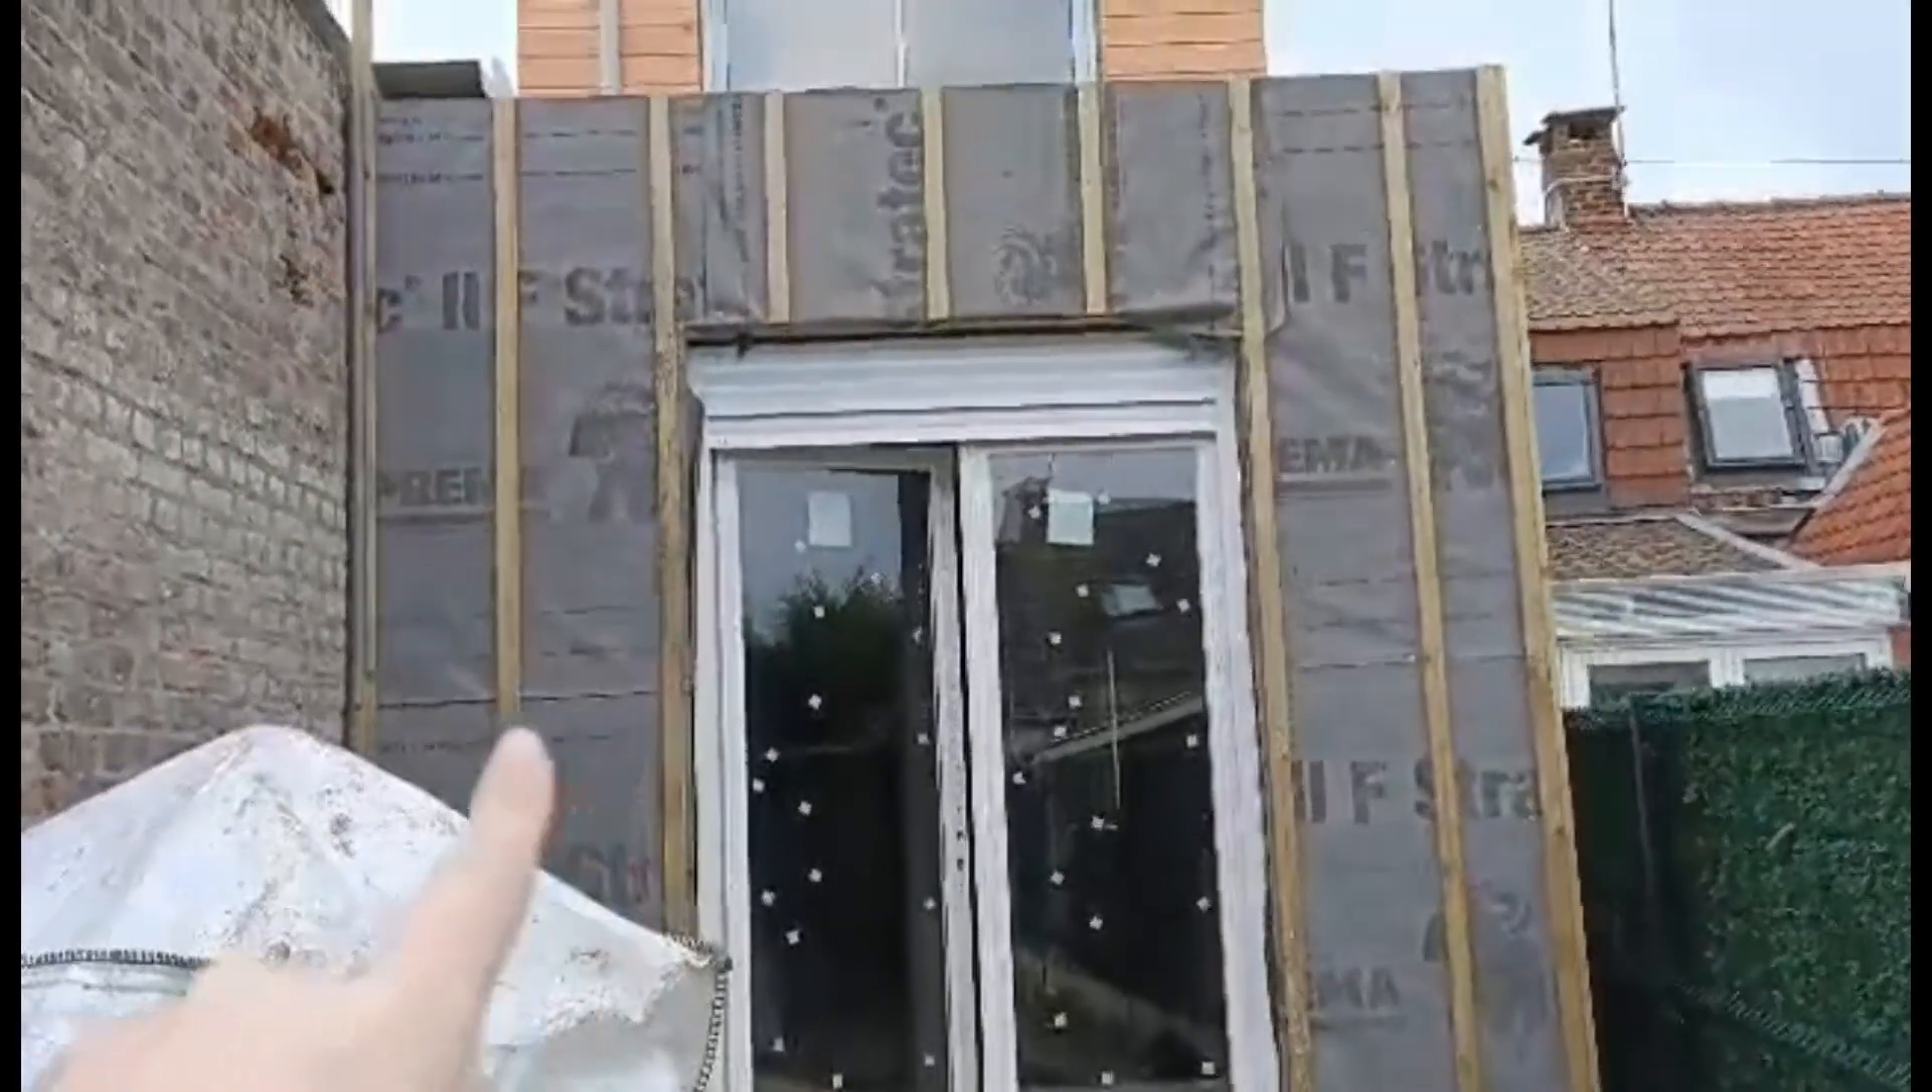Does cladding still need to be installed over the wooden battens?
Yes.